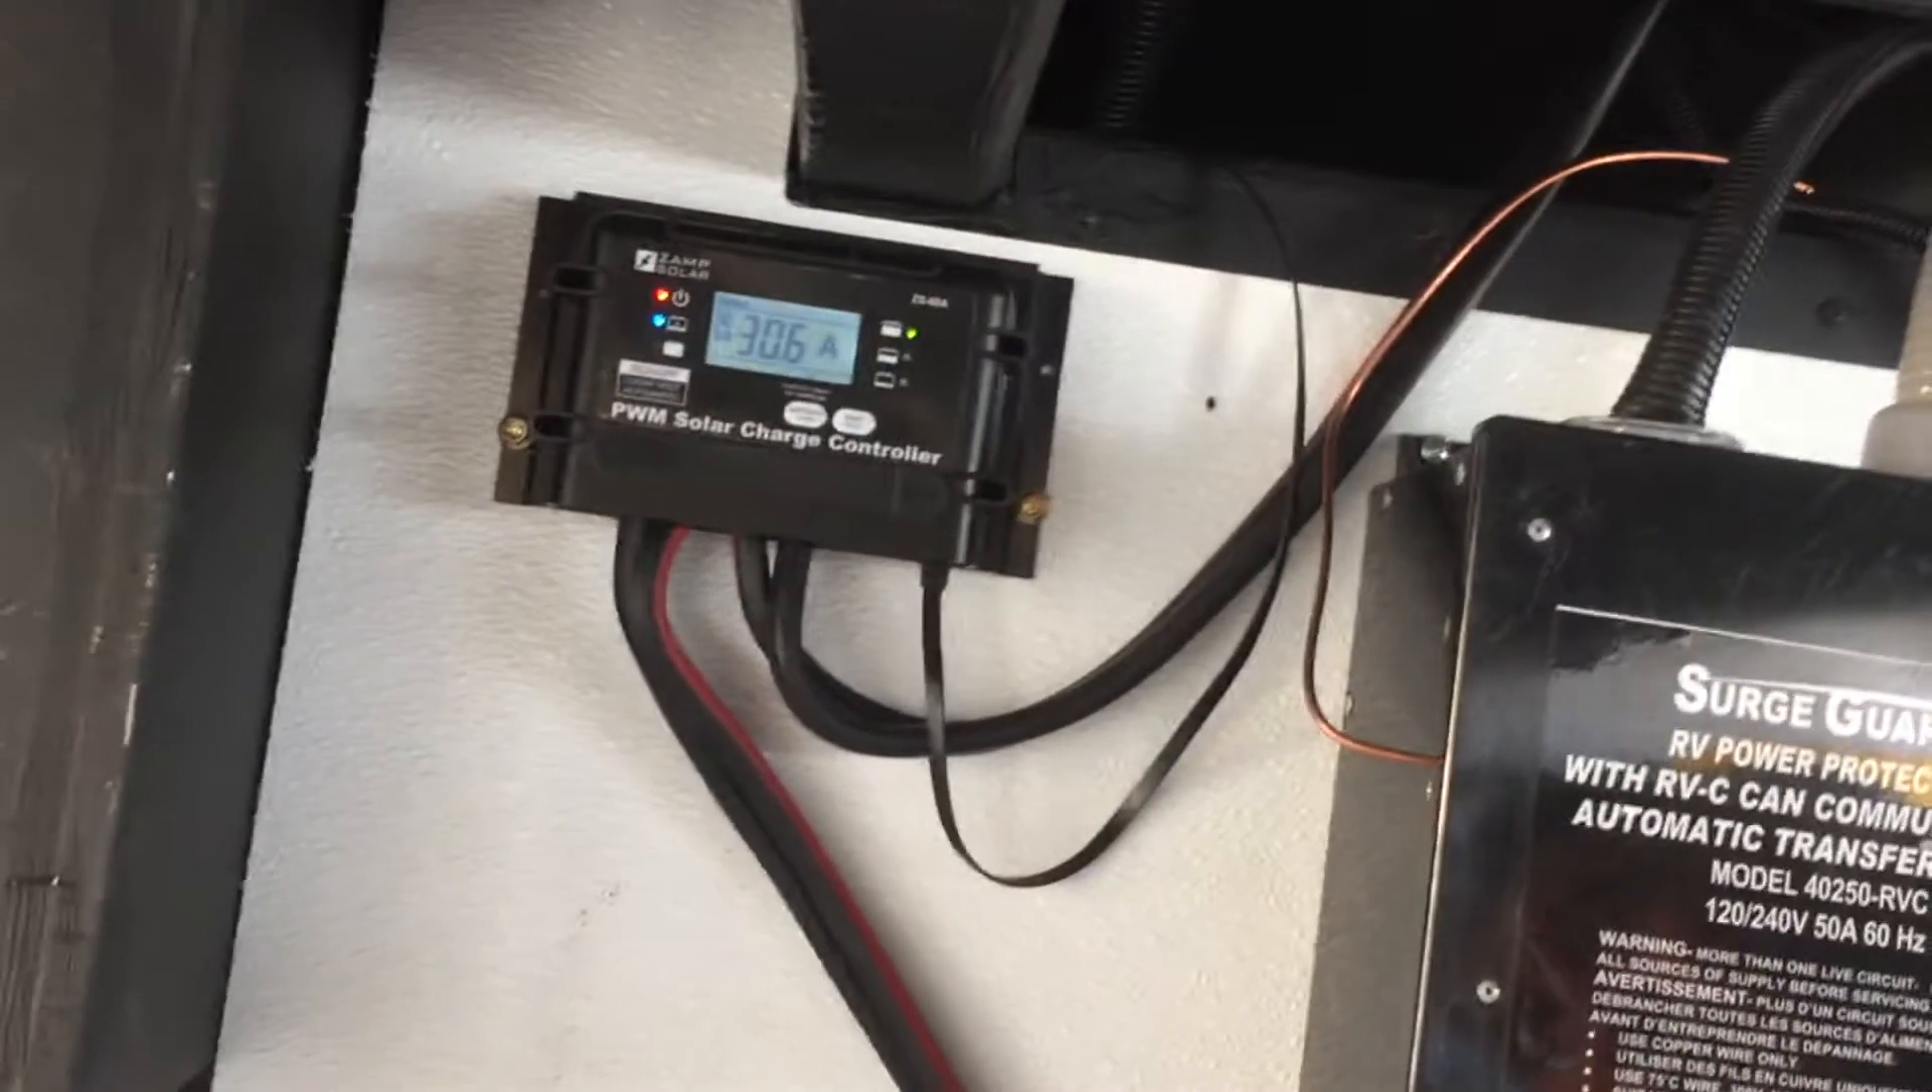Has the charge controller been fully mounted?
Yes.